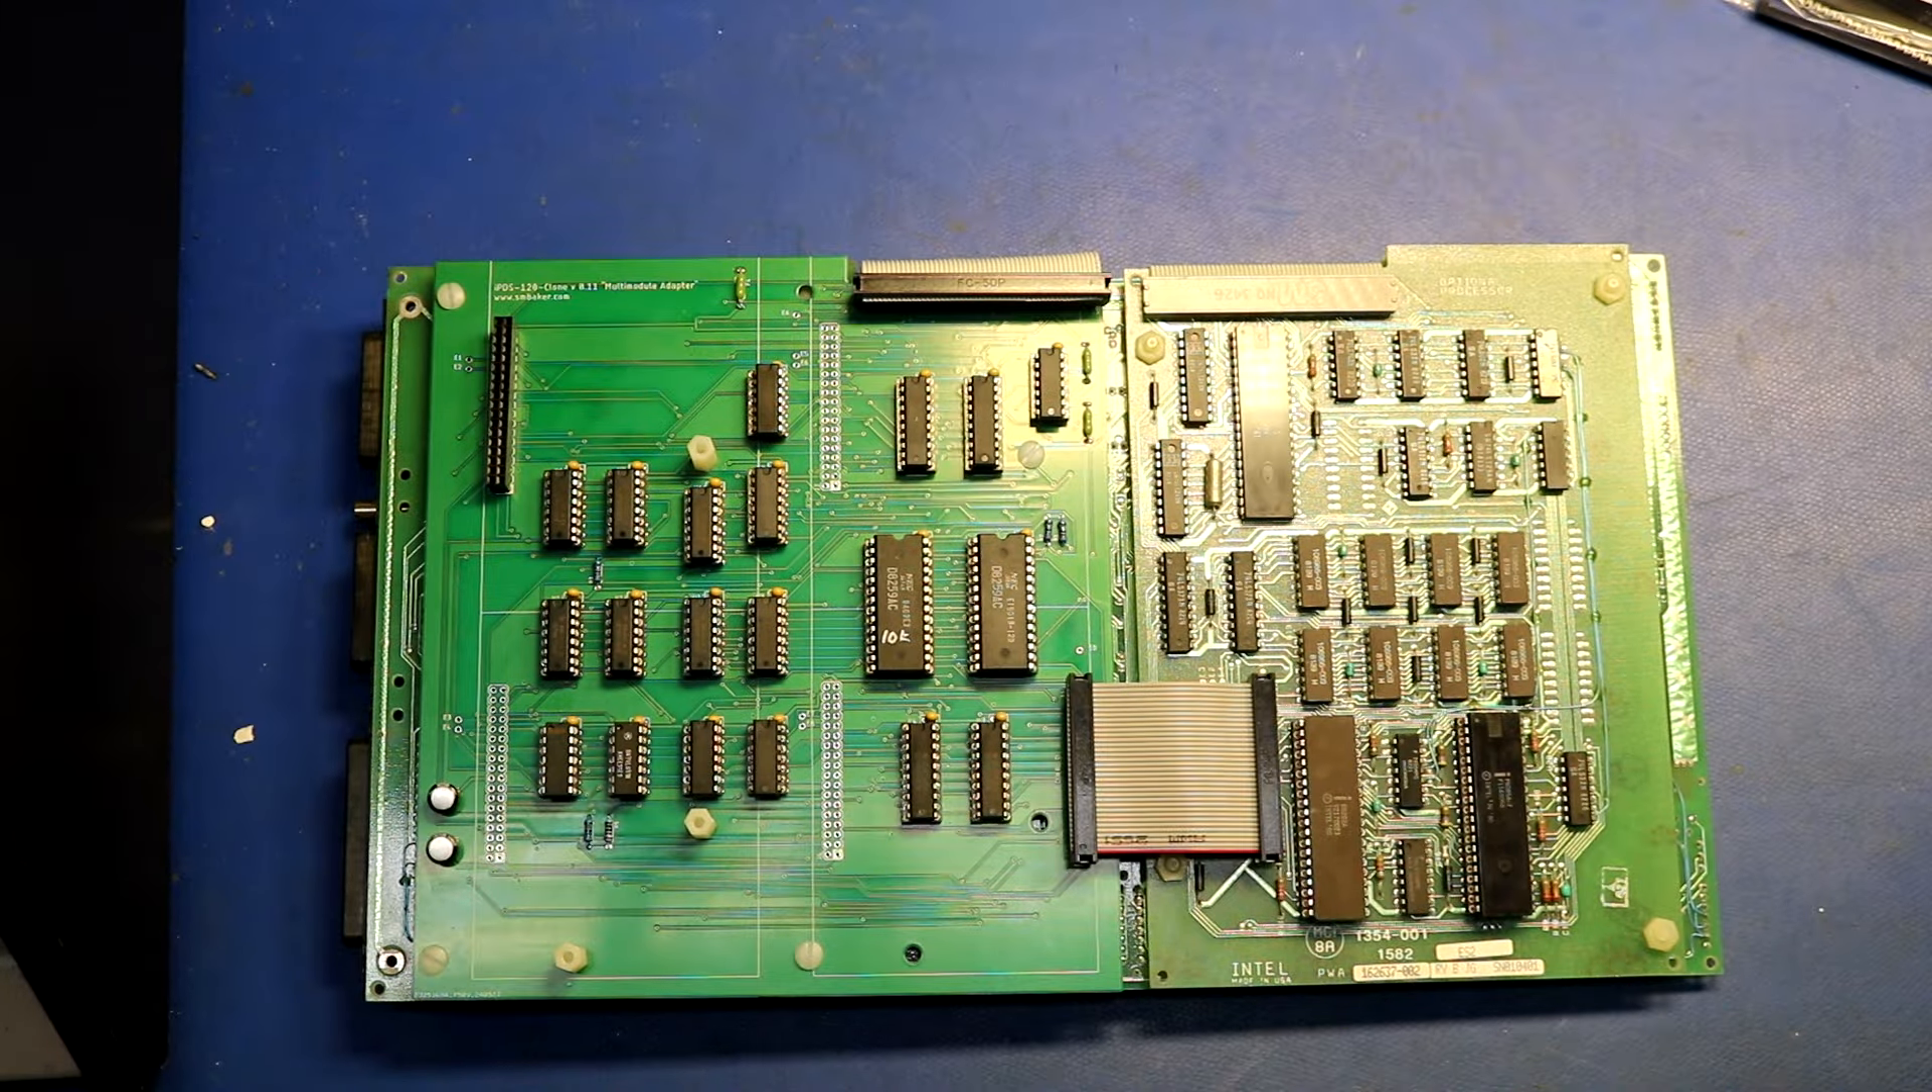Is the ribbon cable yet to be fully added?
No.